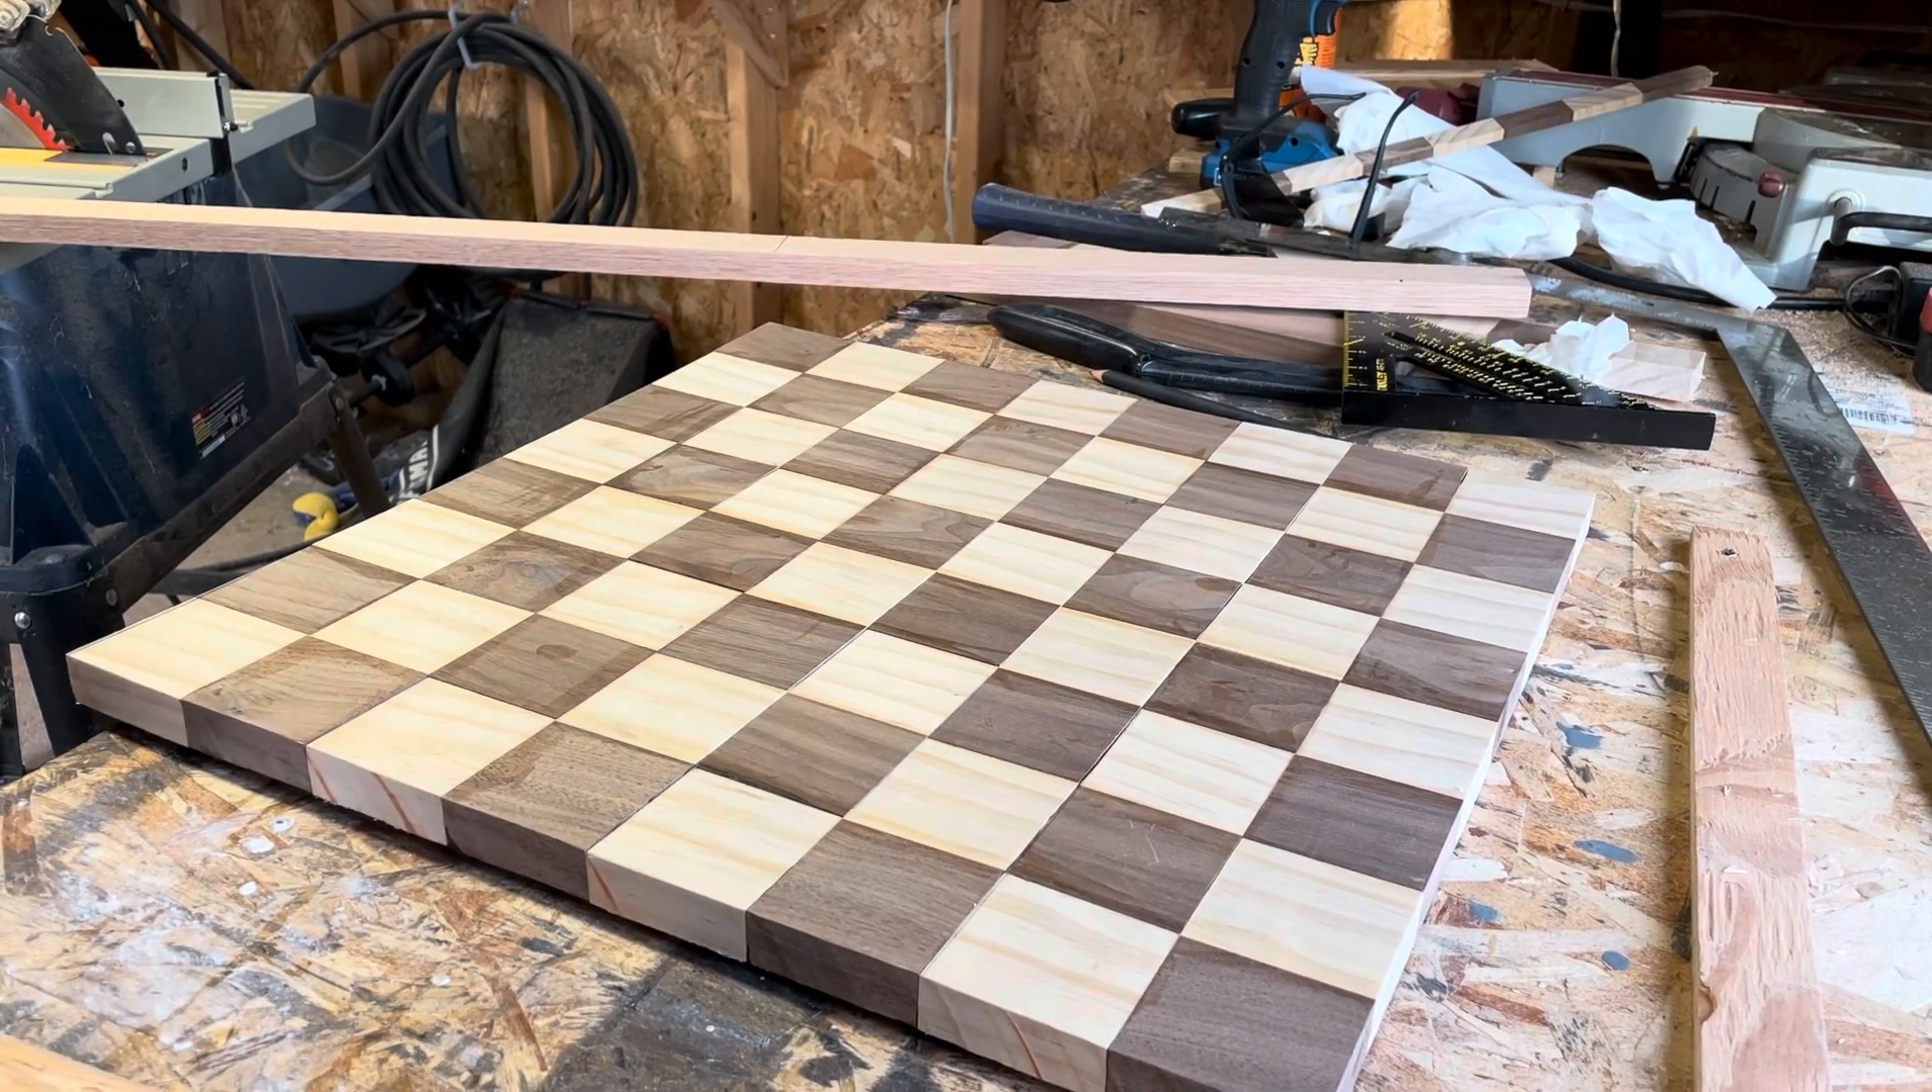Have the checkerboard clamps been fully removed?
Yes.